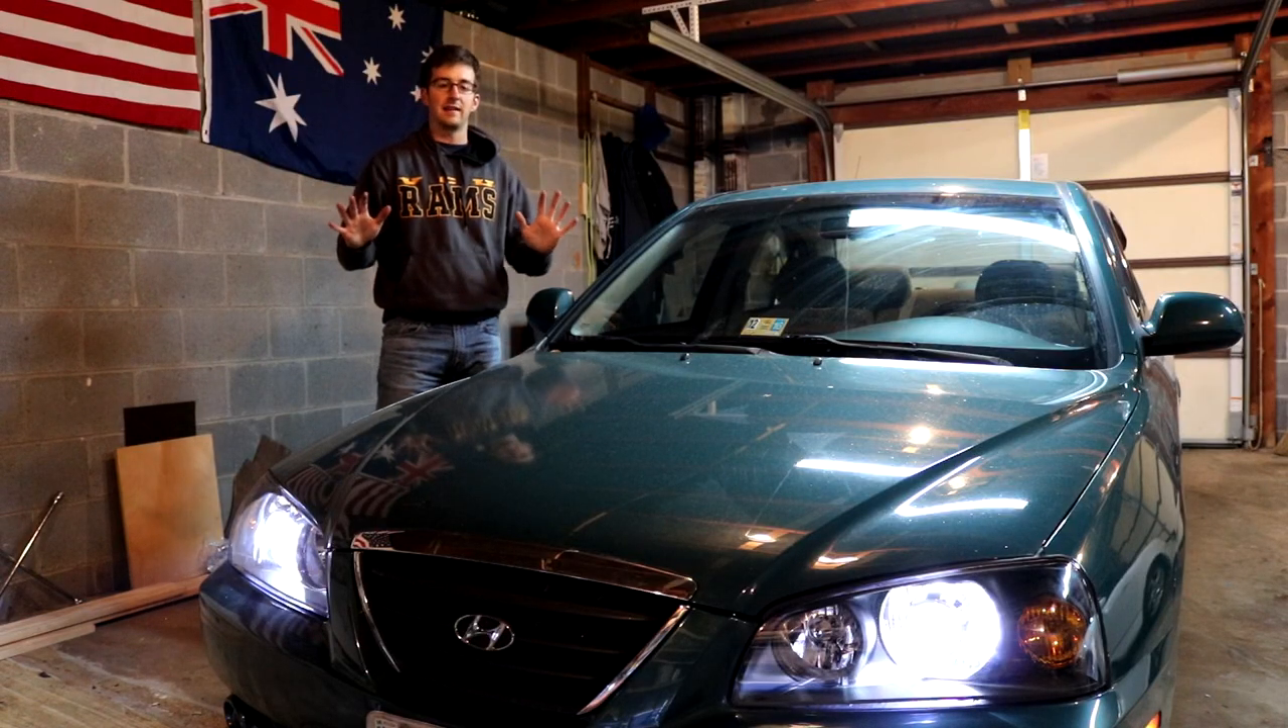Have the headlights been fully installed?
Yes.